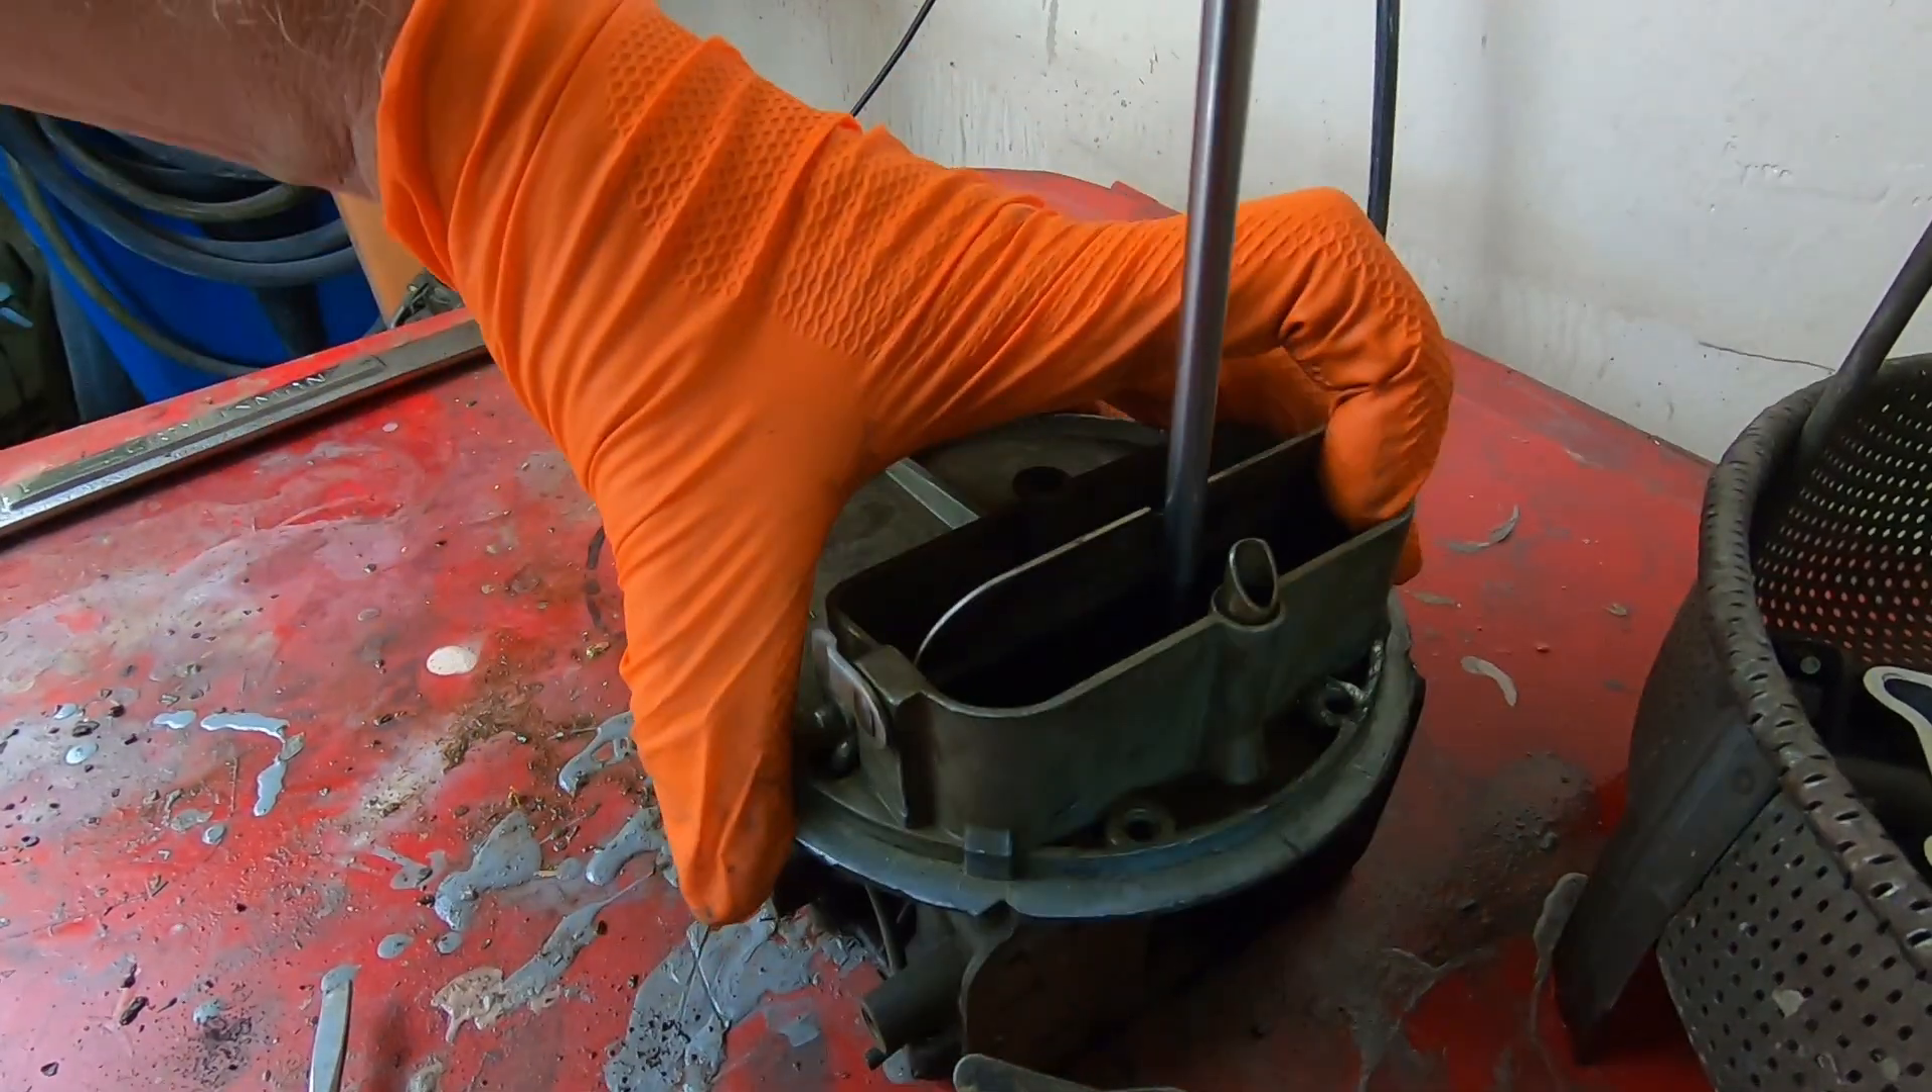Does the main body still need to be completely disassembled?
Yes.